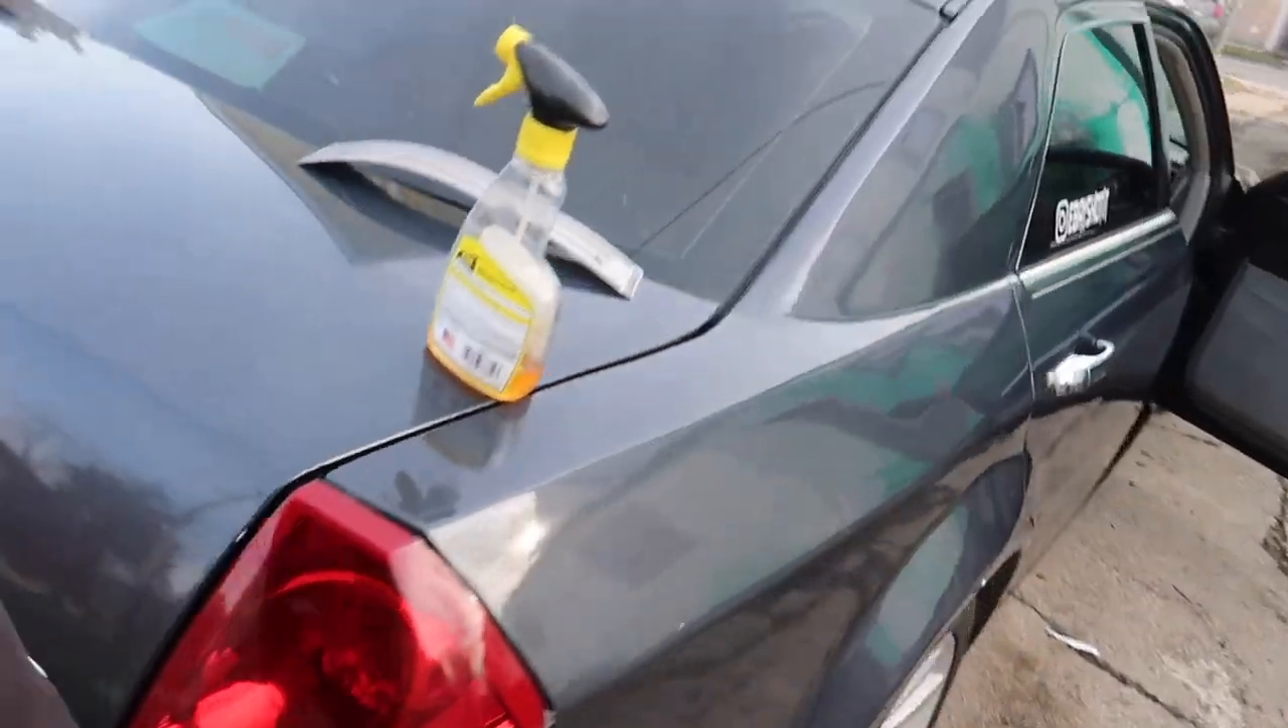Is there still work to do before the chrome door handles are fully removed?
Yes.